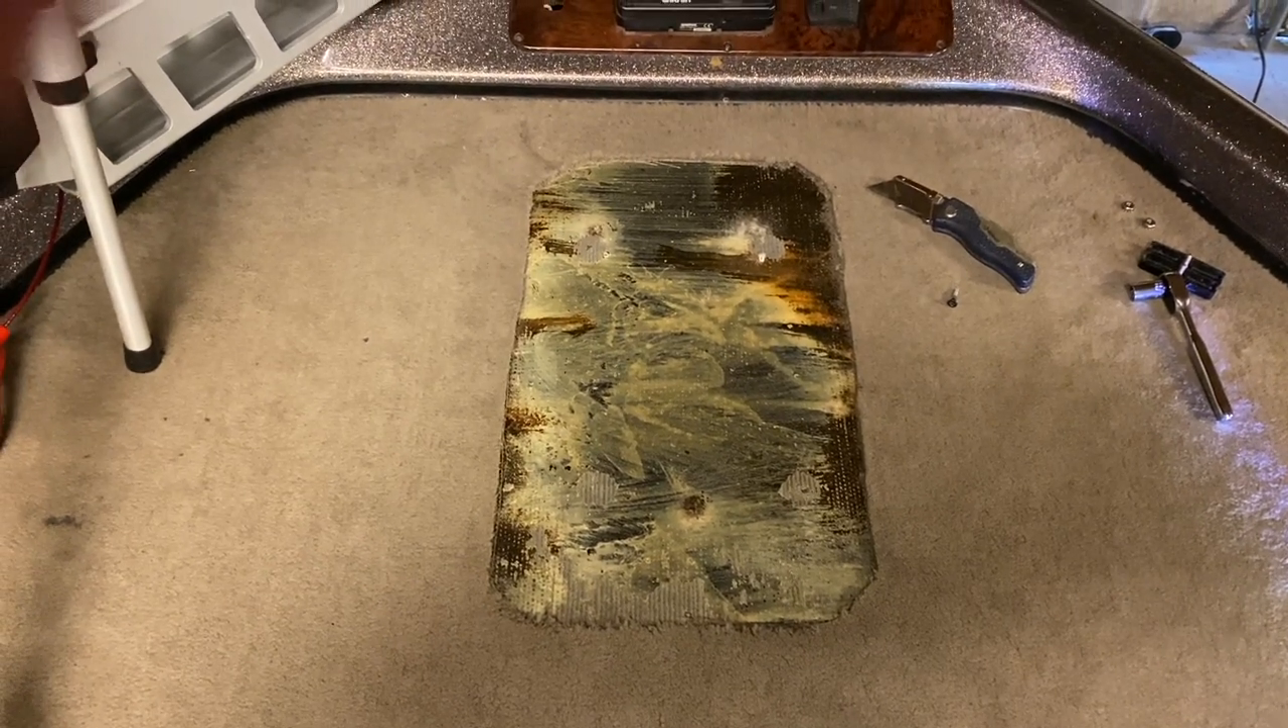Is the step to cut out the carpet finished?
Yes.